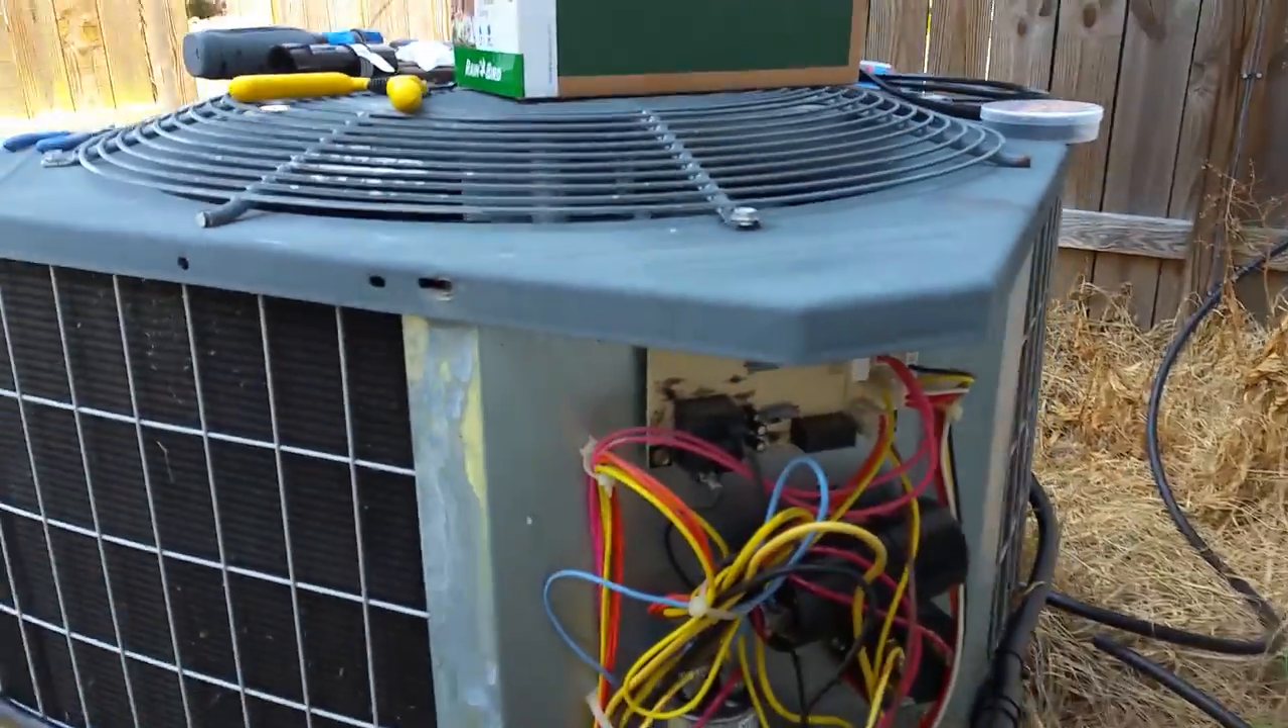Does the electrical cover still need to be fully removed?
No.